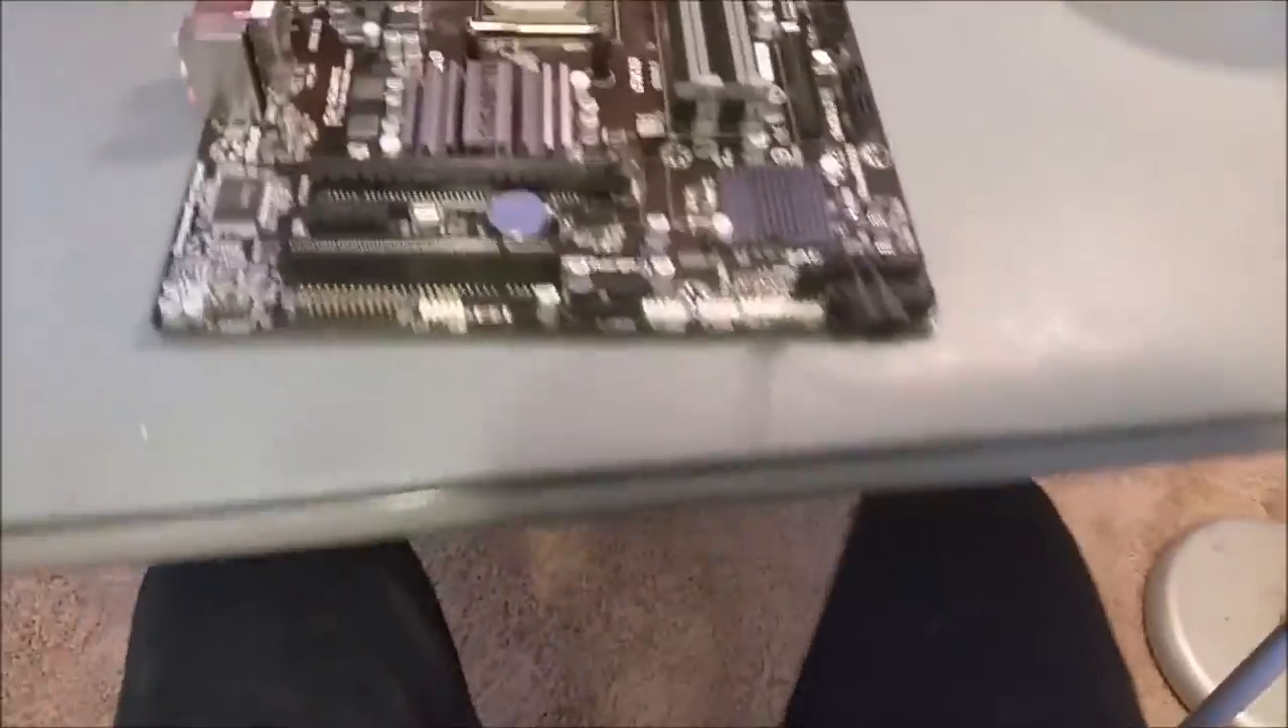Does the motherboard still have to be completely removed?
No.